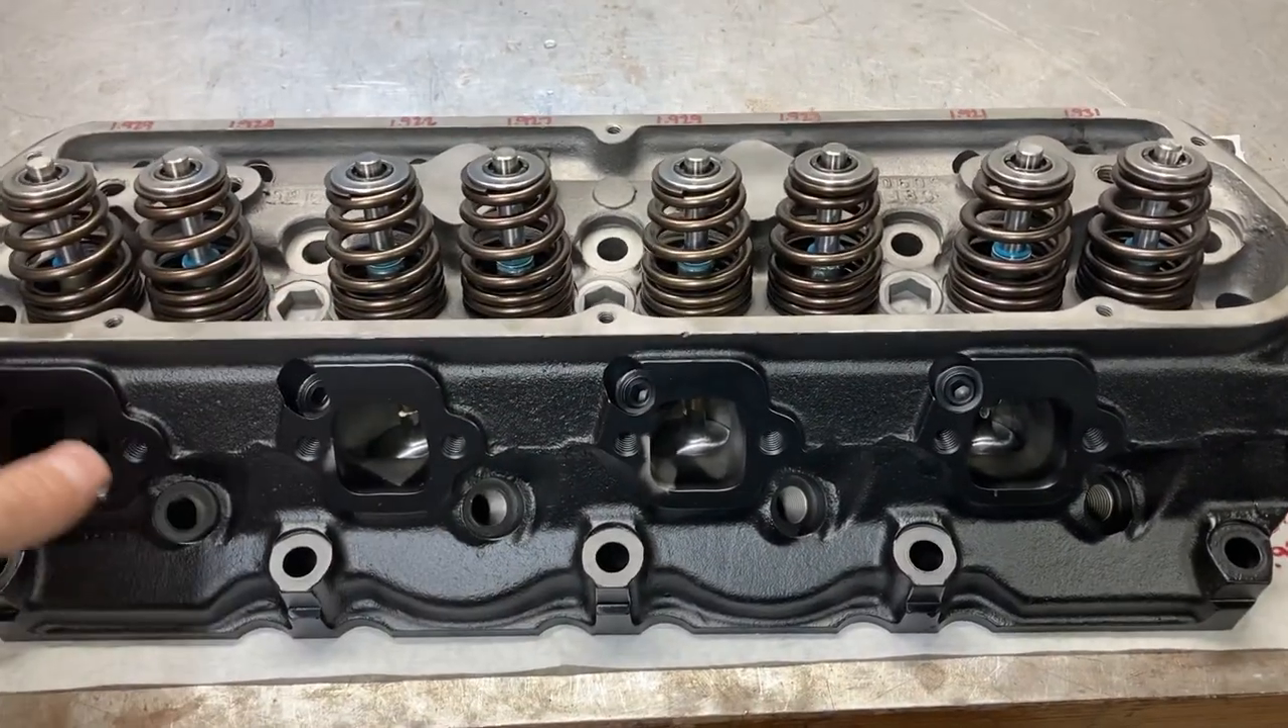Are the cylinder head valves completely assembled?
Yes.